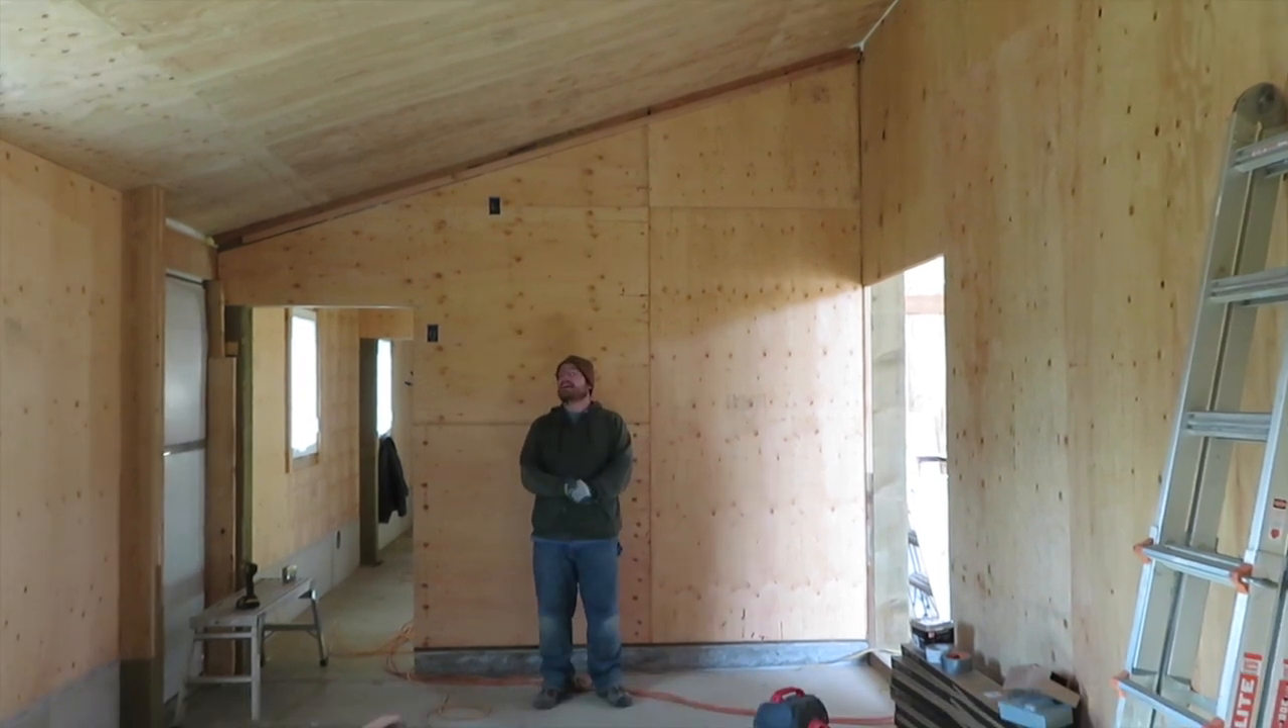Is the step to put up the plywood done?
Yes.